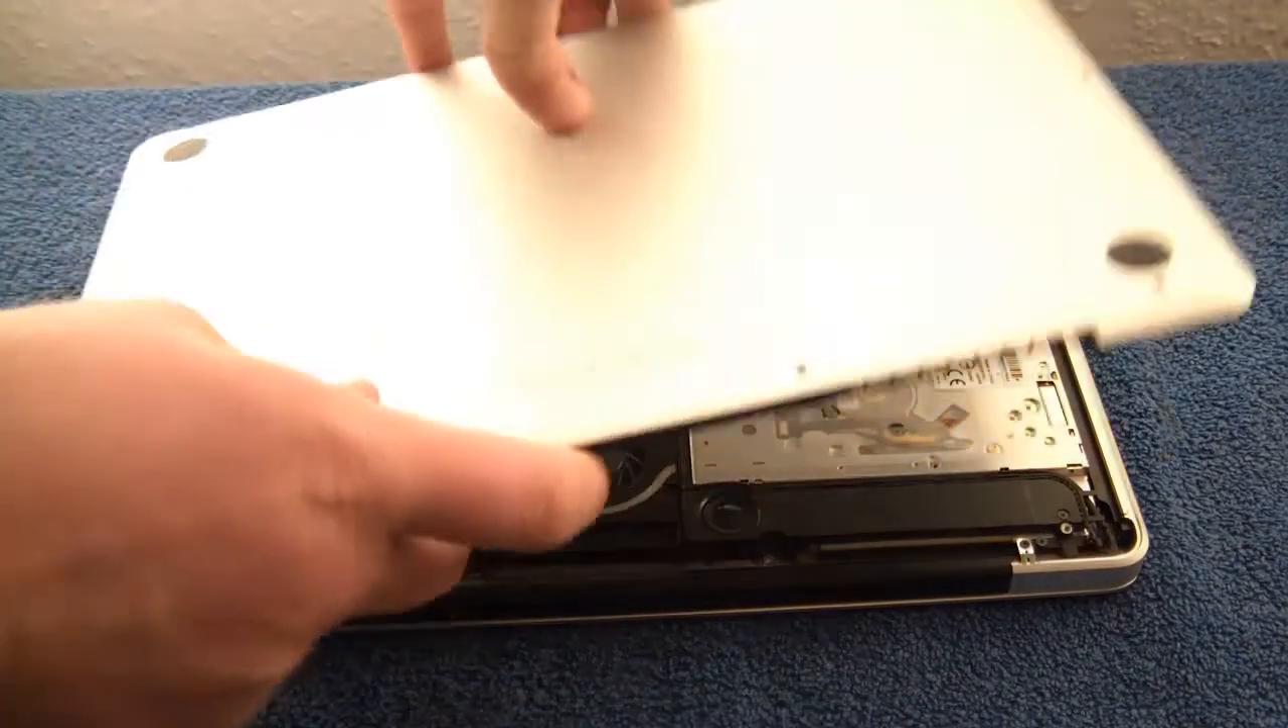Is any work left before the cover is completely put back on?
Yes.